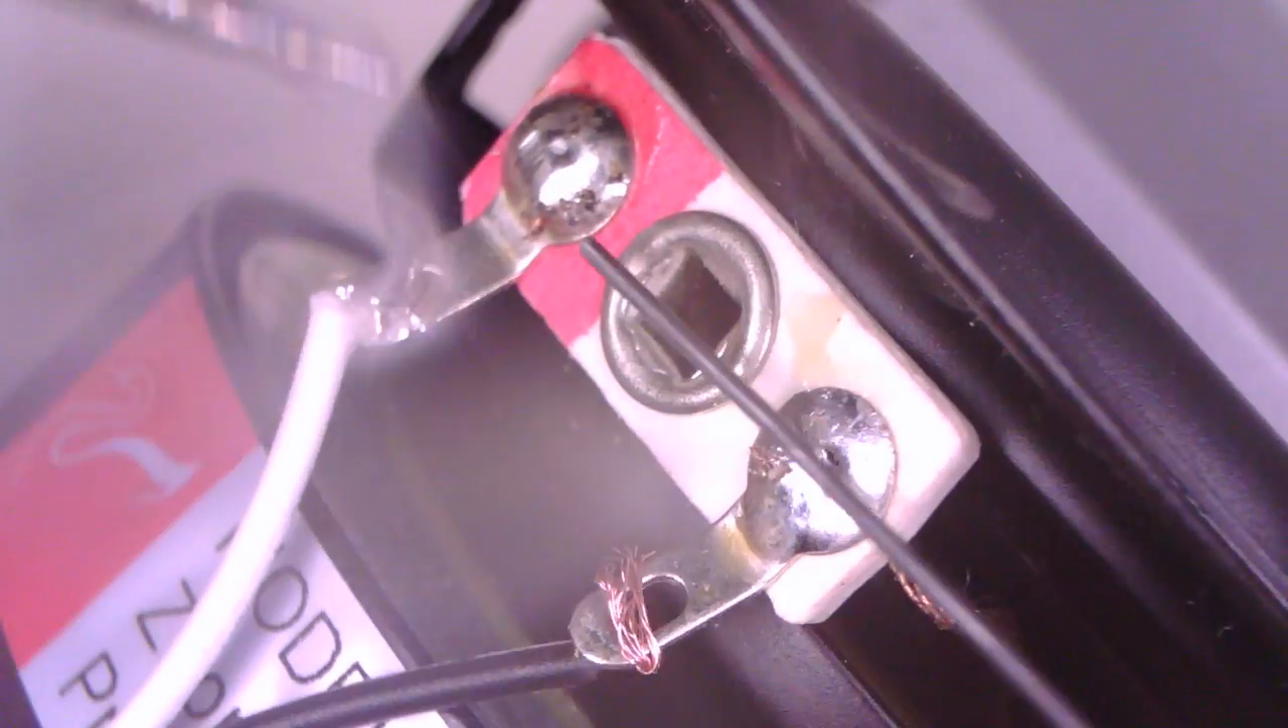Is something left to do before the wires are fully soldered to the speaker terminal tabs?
Yes.